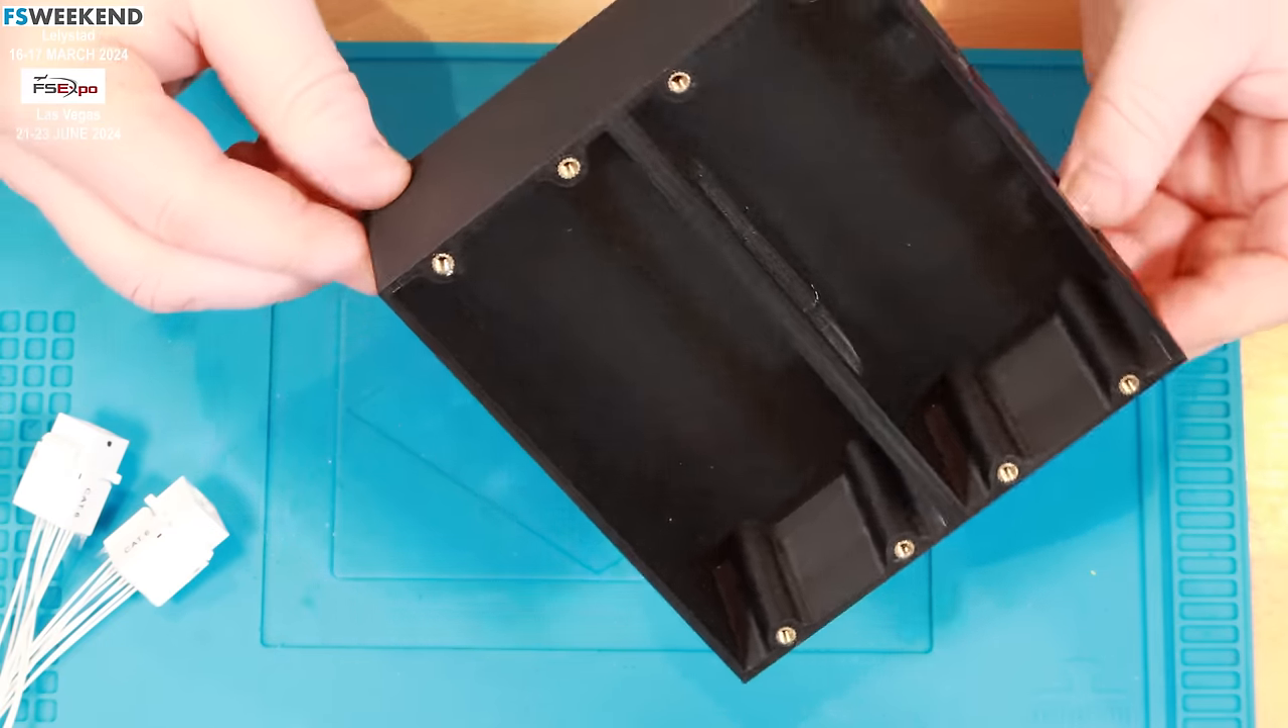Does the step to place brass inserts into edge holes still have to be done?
No.